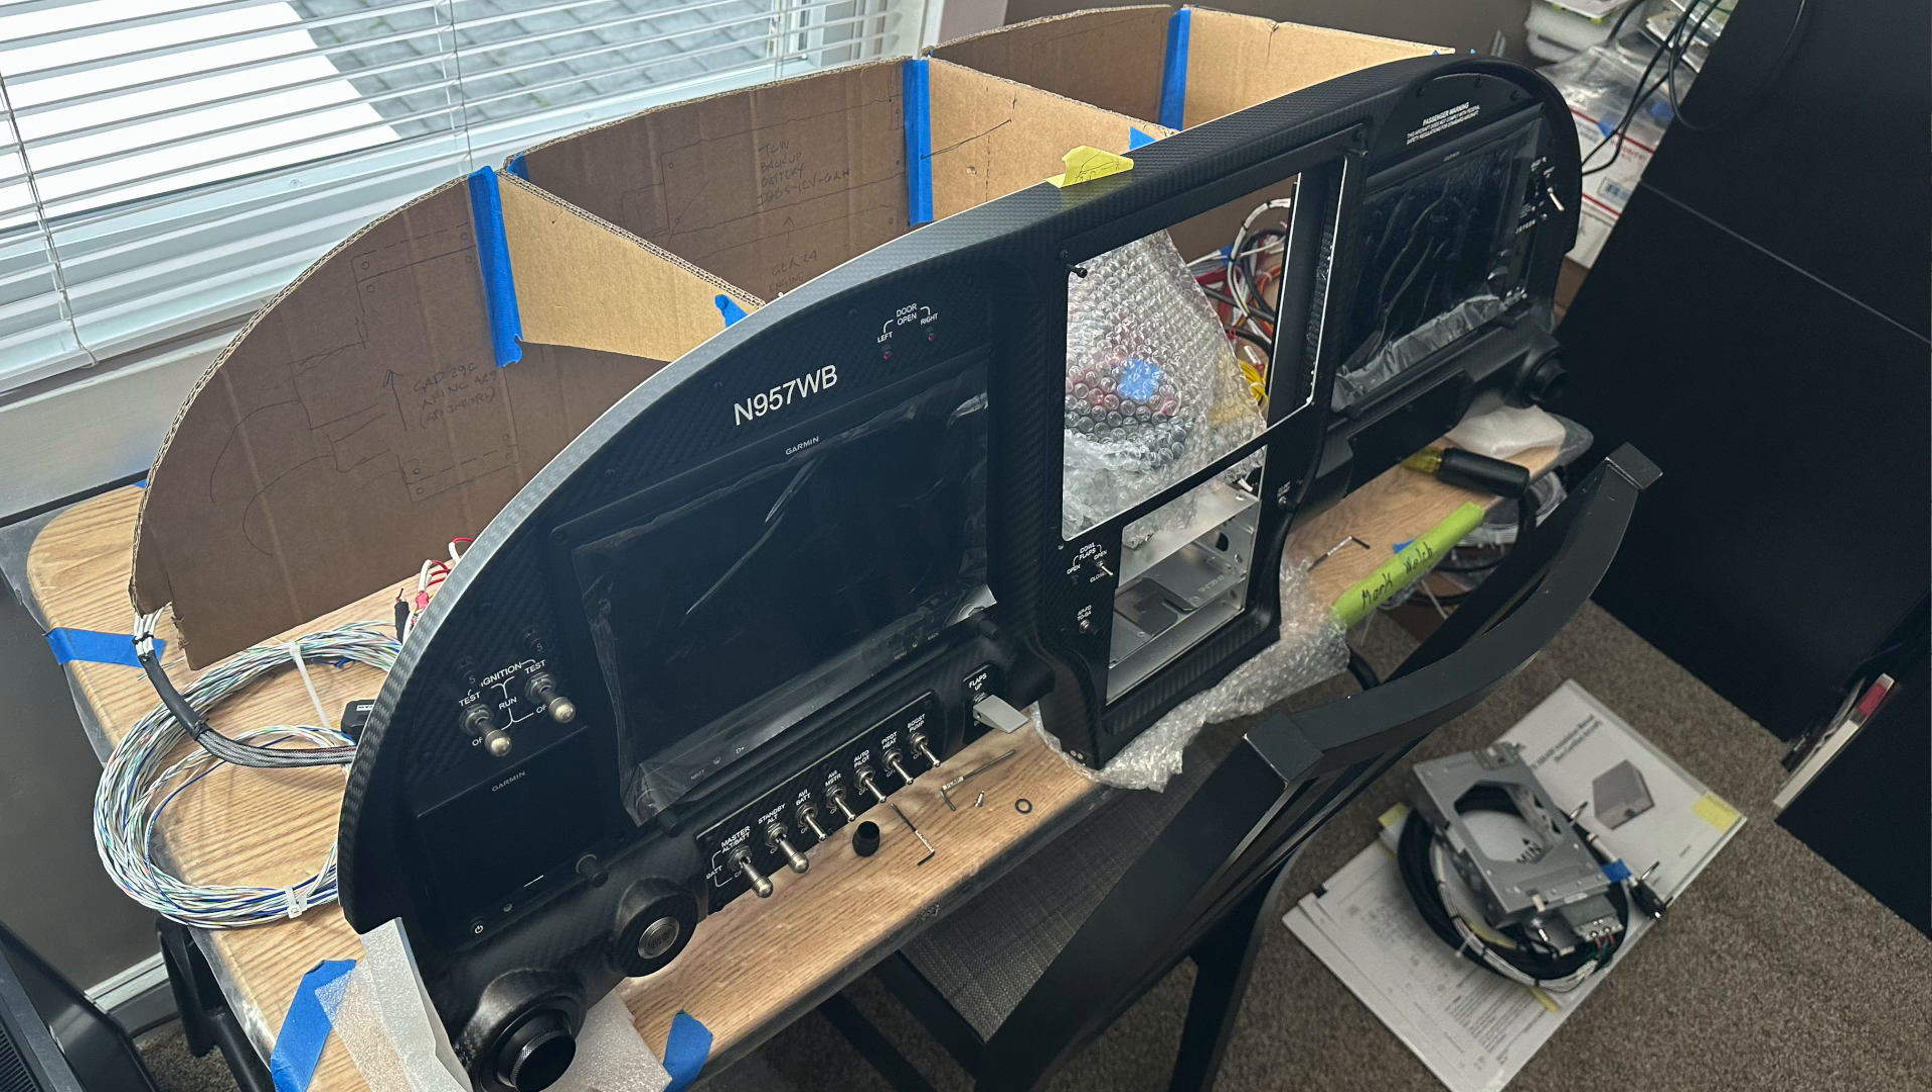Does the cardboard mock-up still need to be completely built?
No.